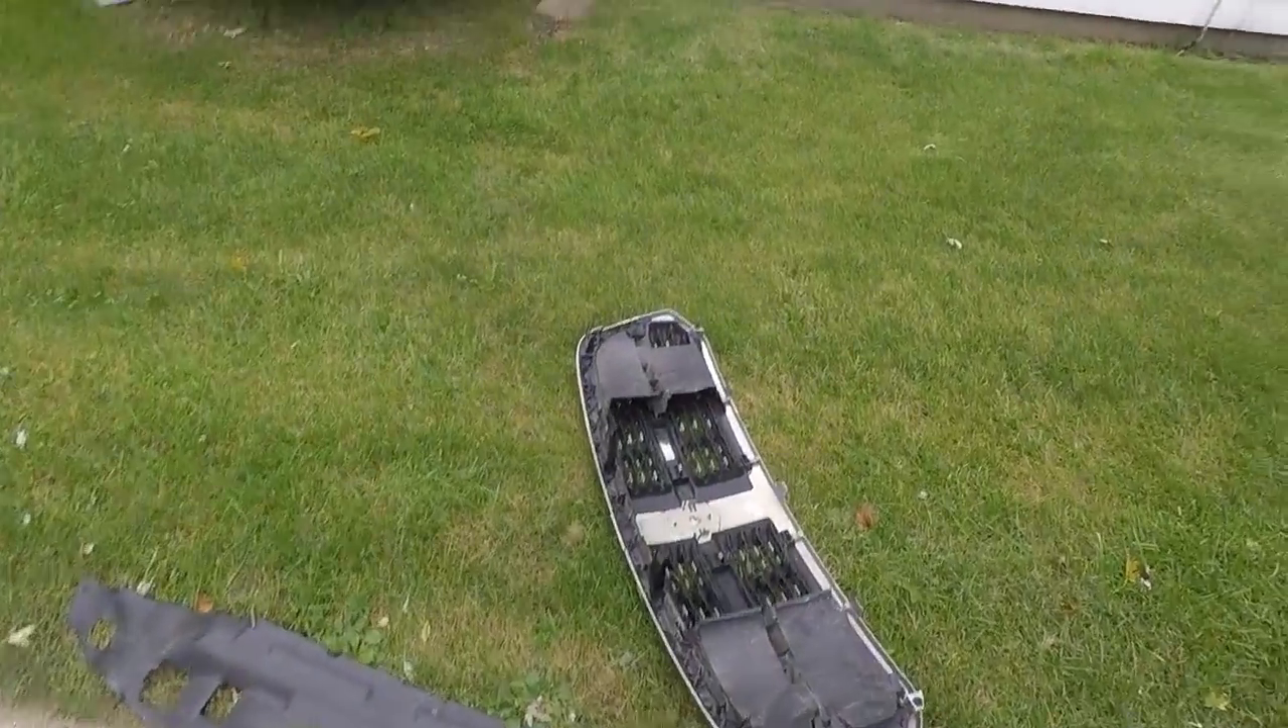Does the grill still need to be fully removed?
No.